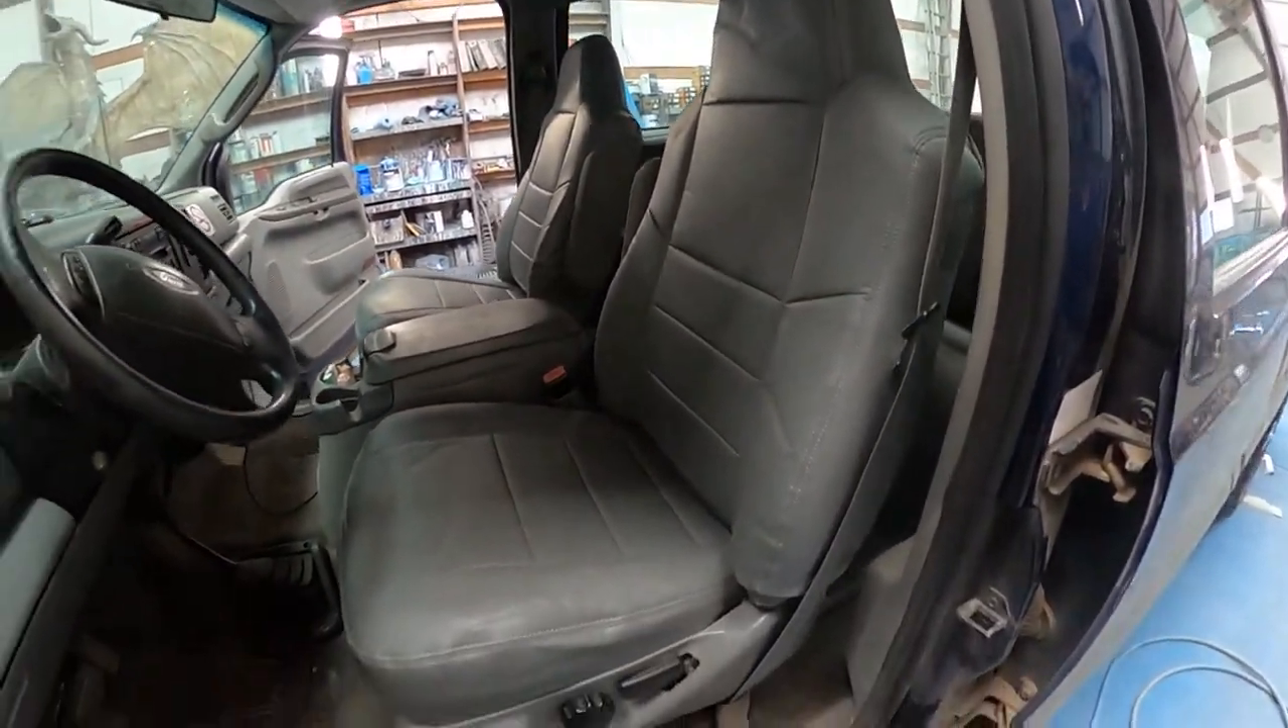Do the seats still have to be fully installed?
No.